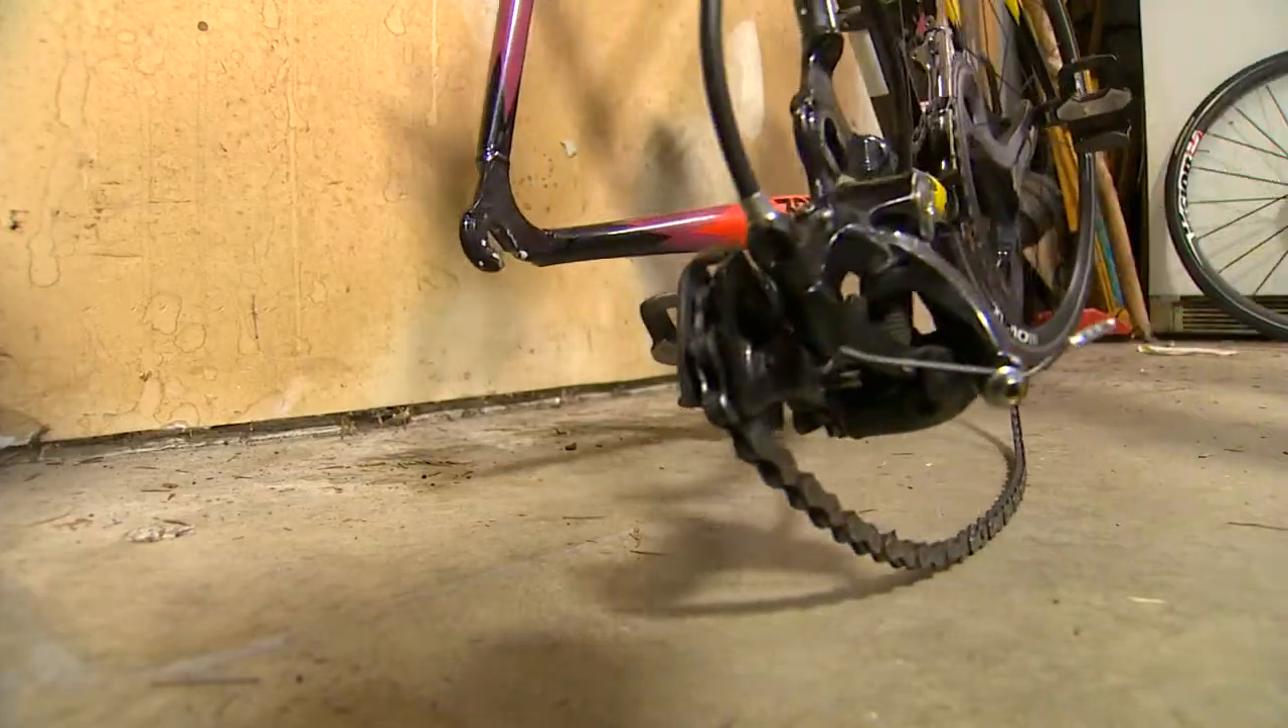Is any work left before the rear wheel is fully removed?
No.